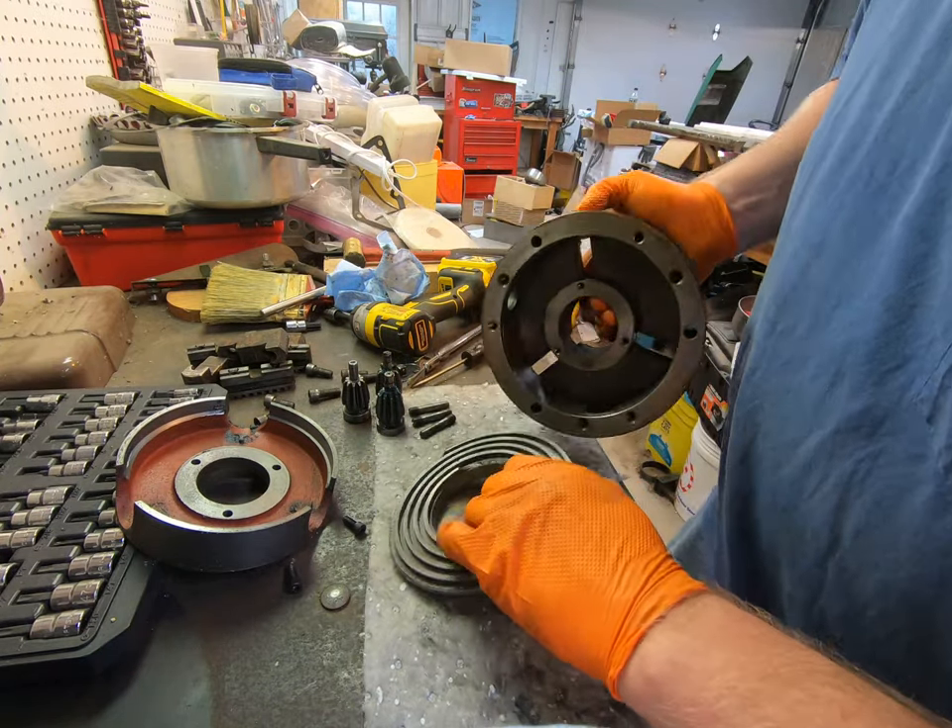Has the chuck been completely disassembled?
Yes.